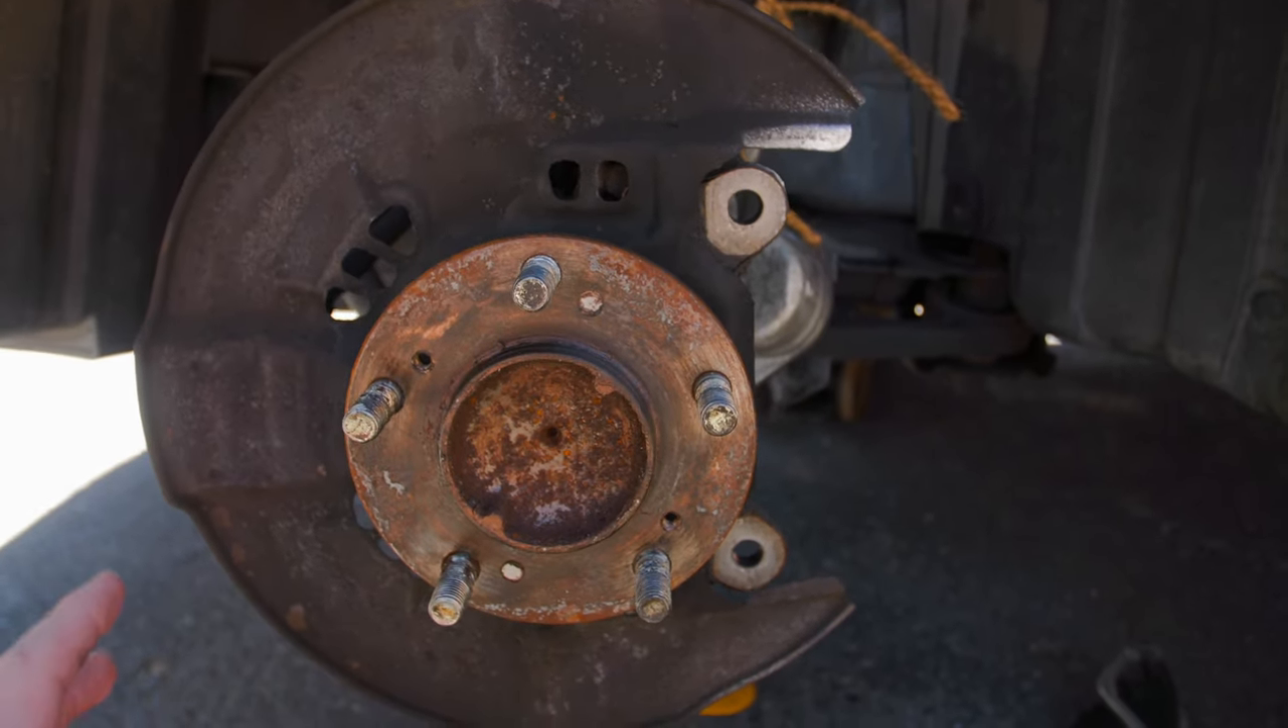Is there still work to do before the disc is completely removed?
No.